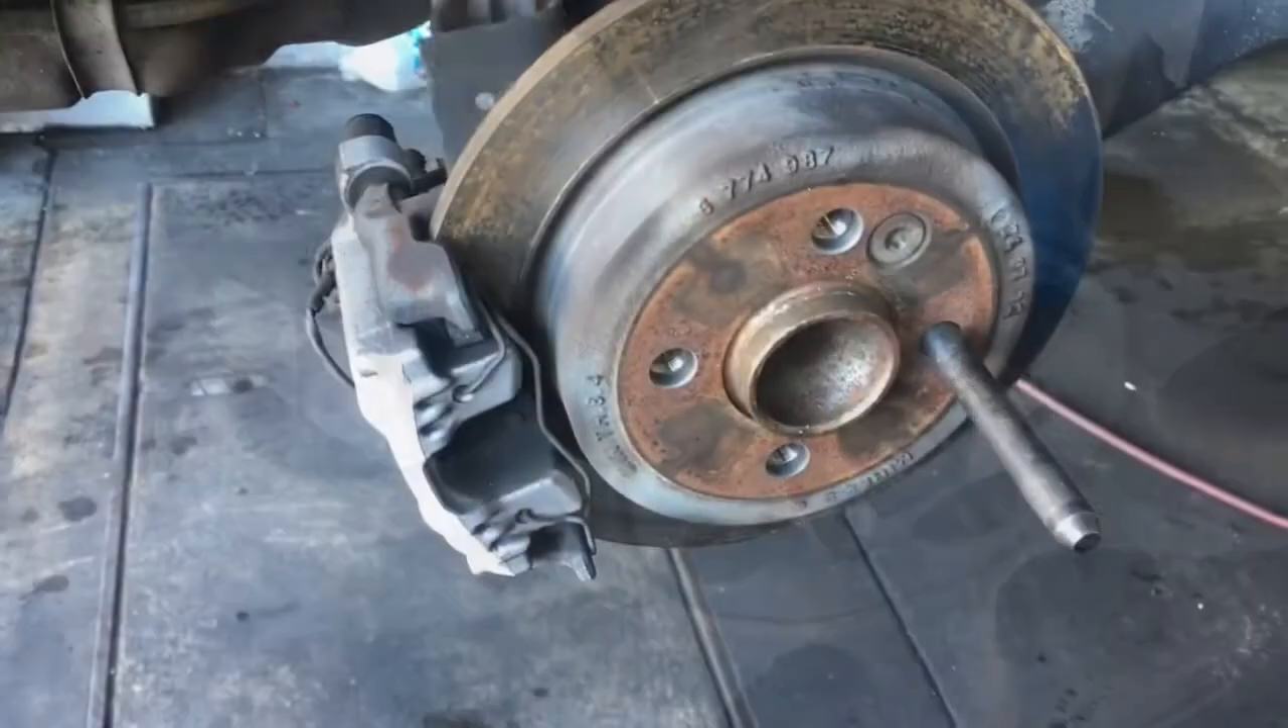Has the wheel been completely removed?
Yes.